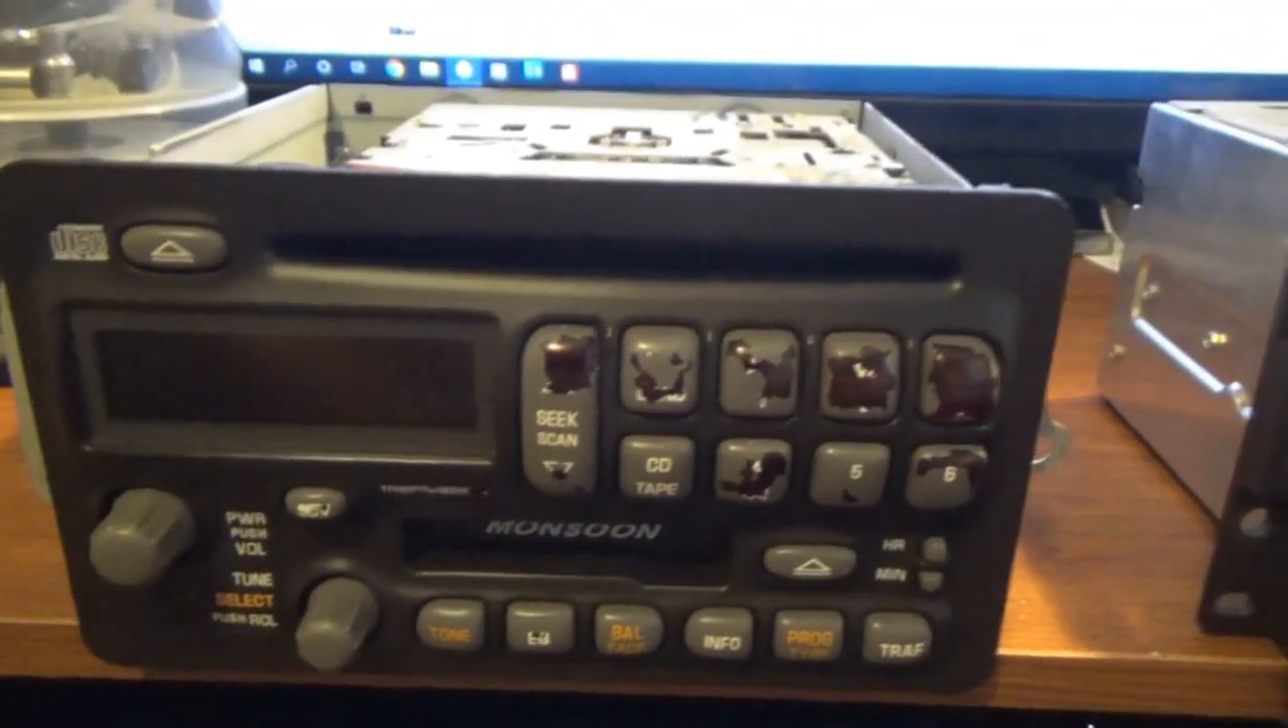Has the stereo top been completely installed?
No.